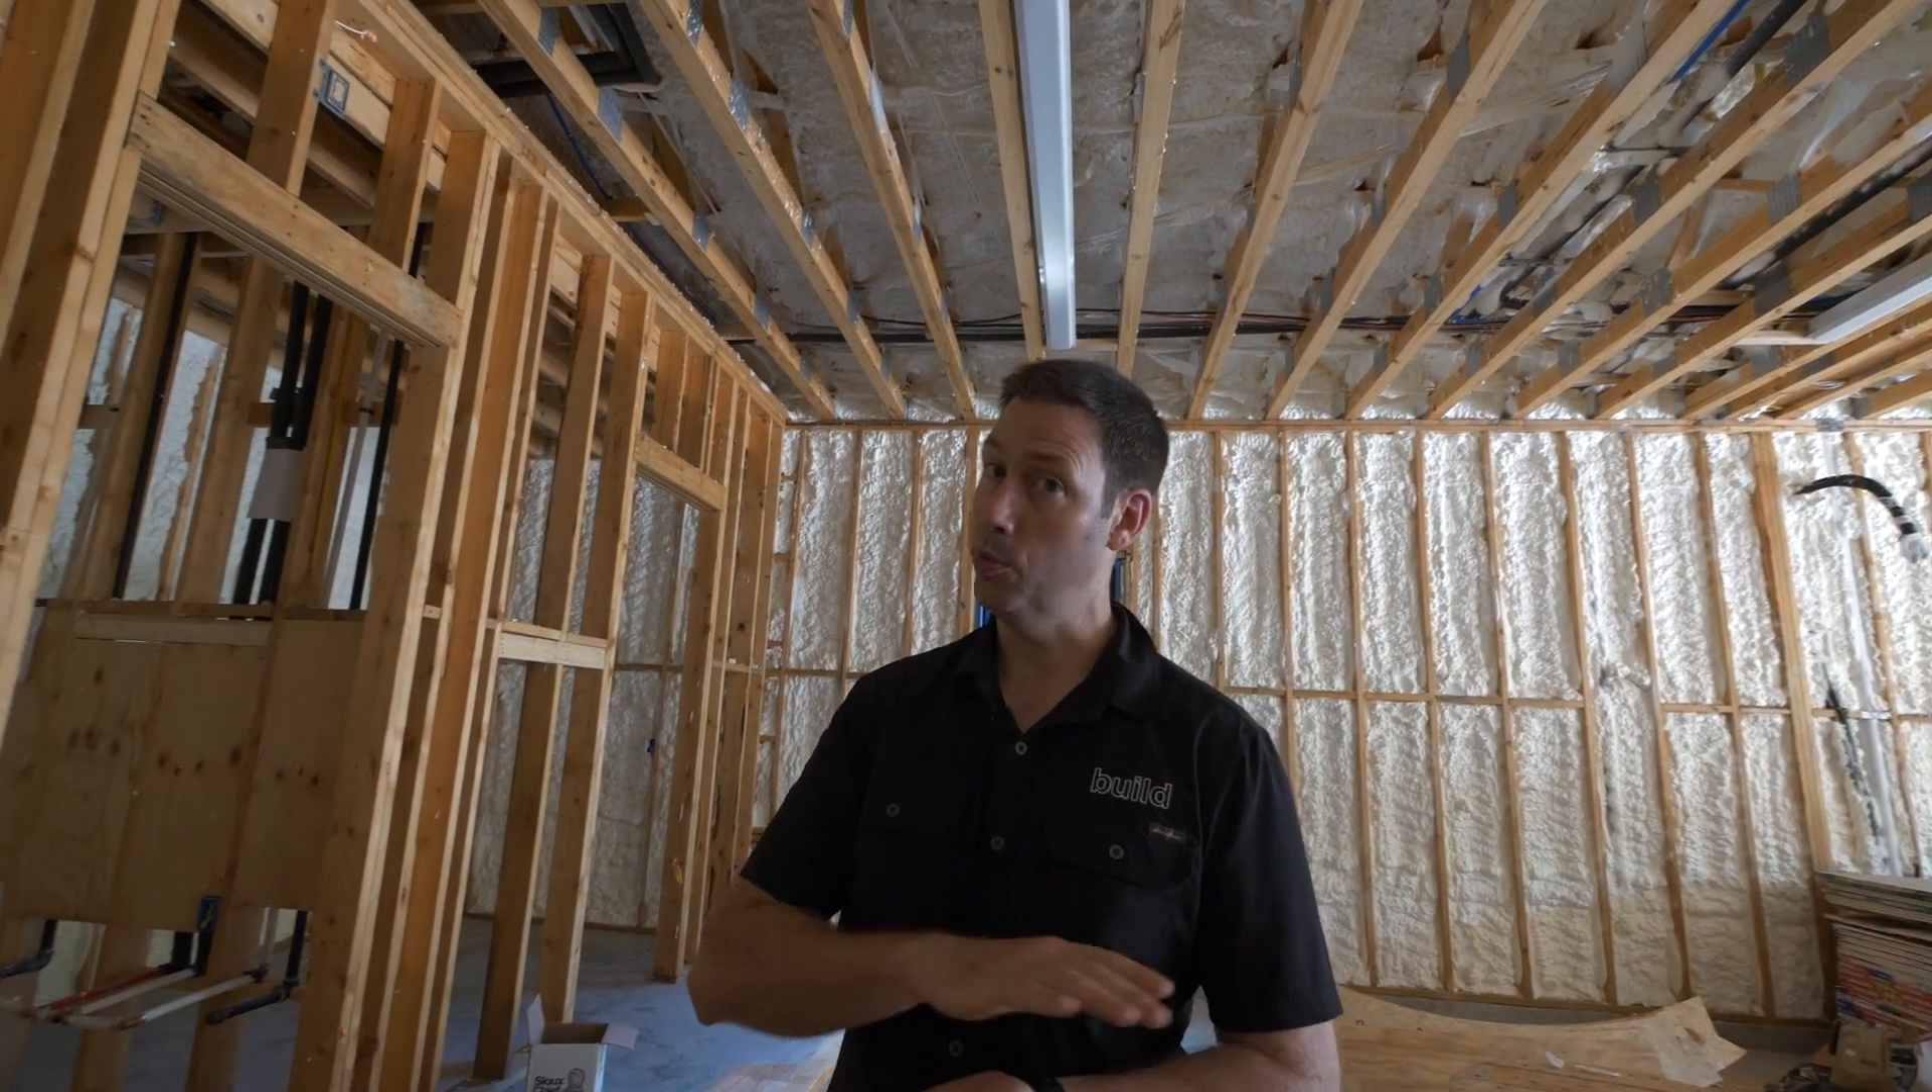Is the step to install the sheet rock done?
No.